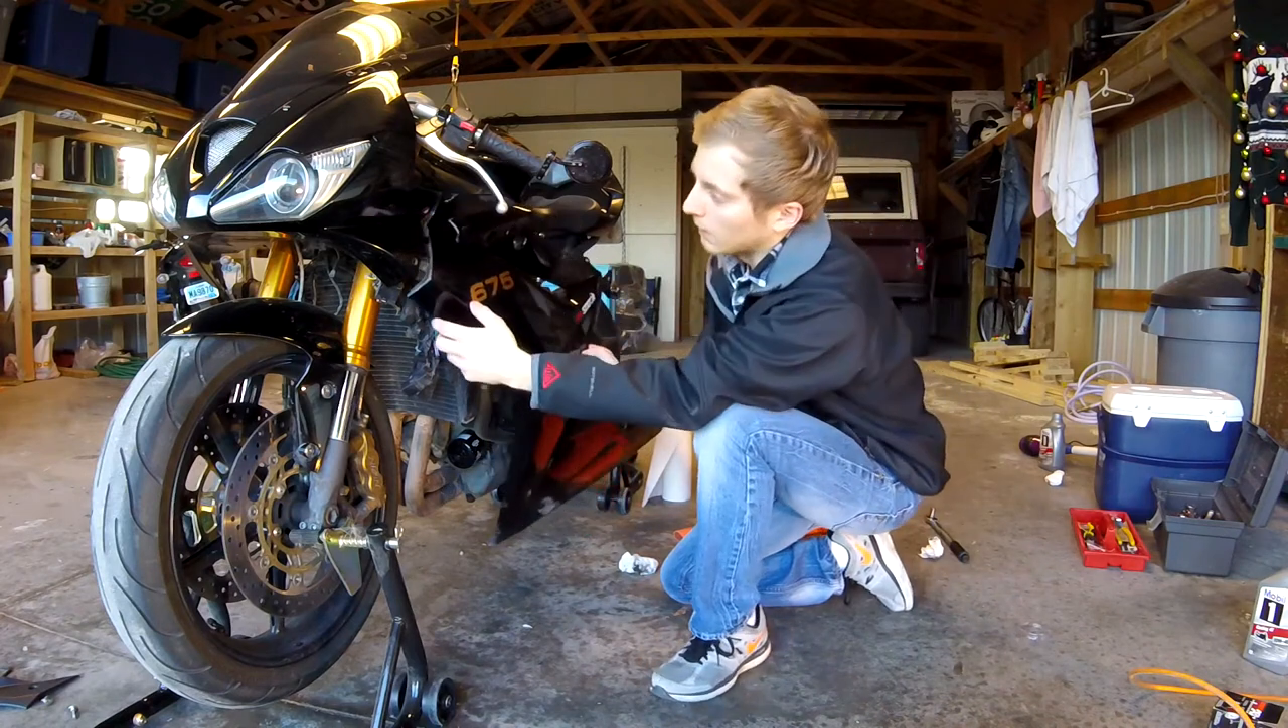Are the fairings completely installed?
No.